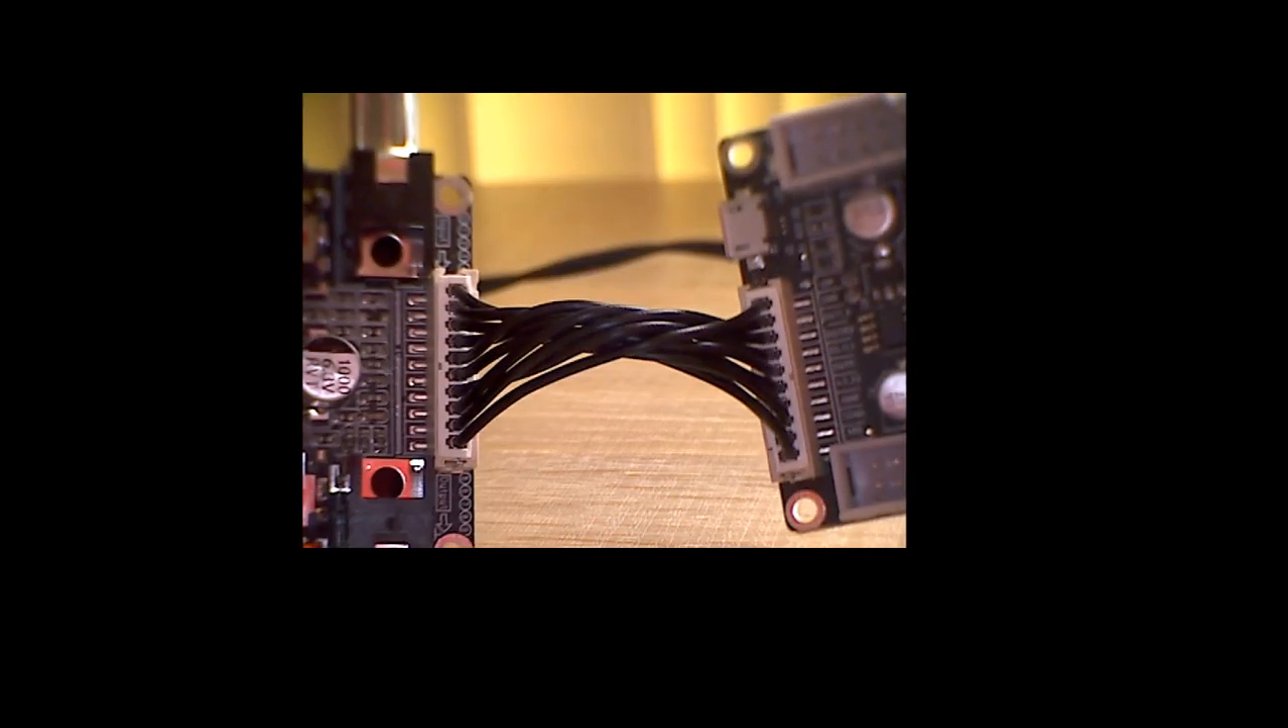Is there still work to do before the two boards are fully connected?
No.